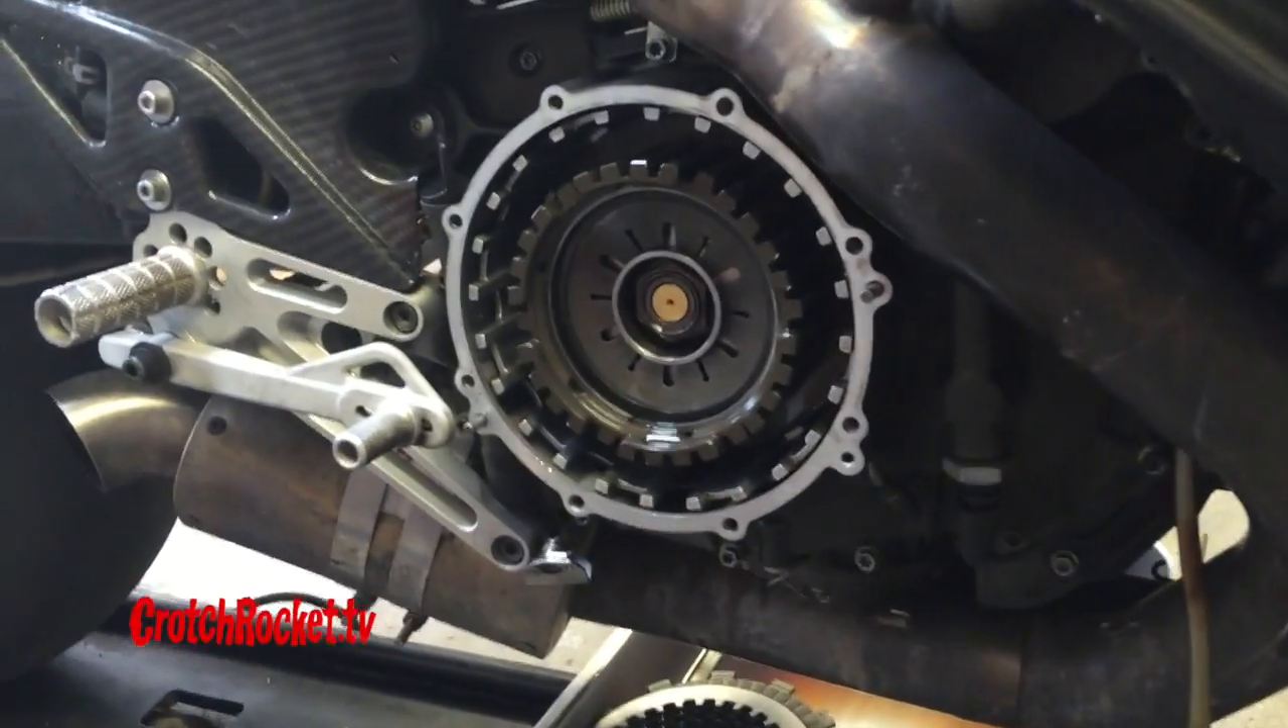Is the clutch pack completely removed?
Yes.